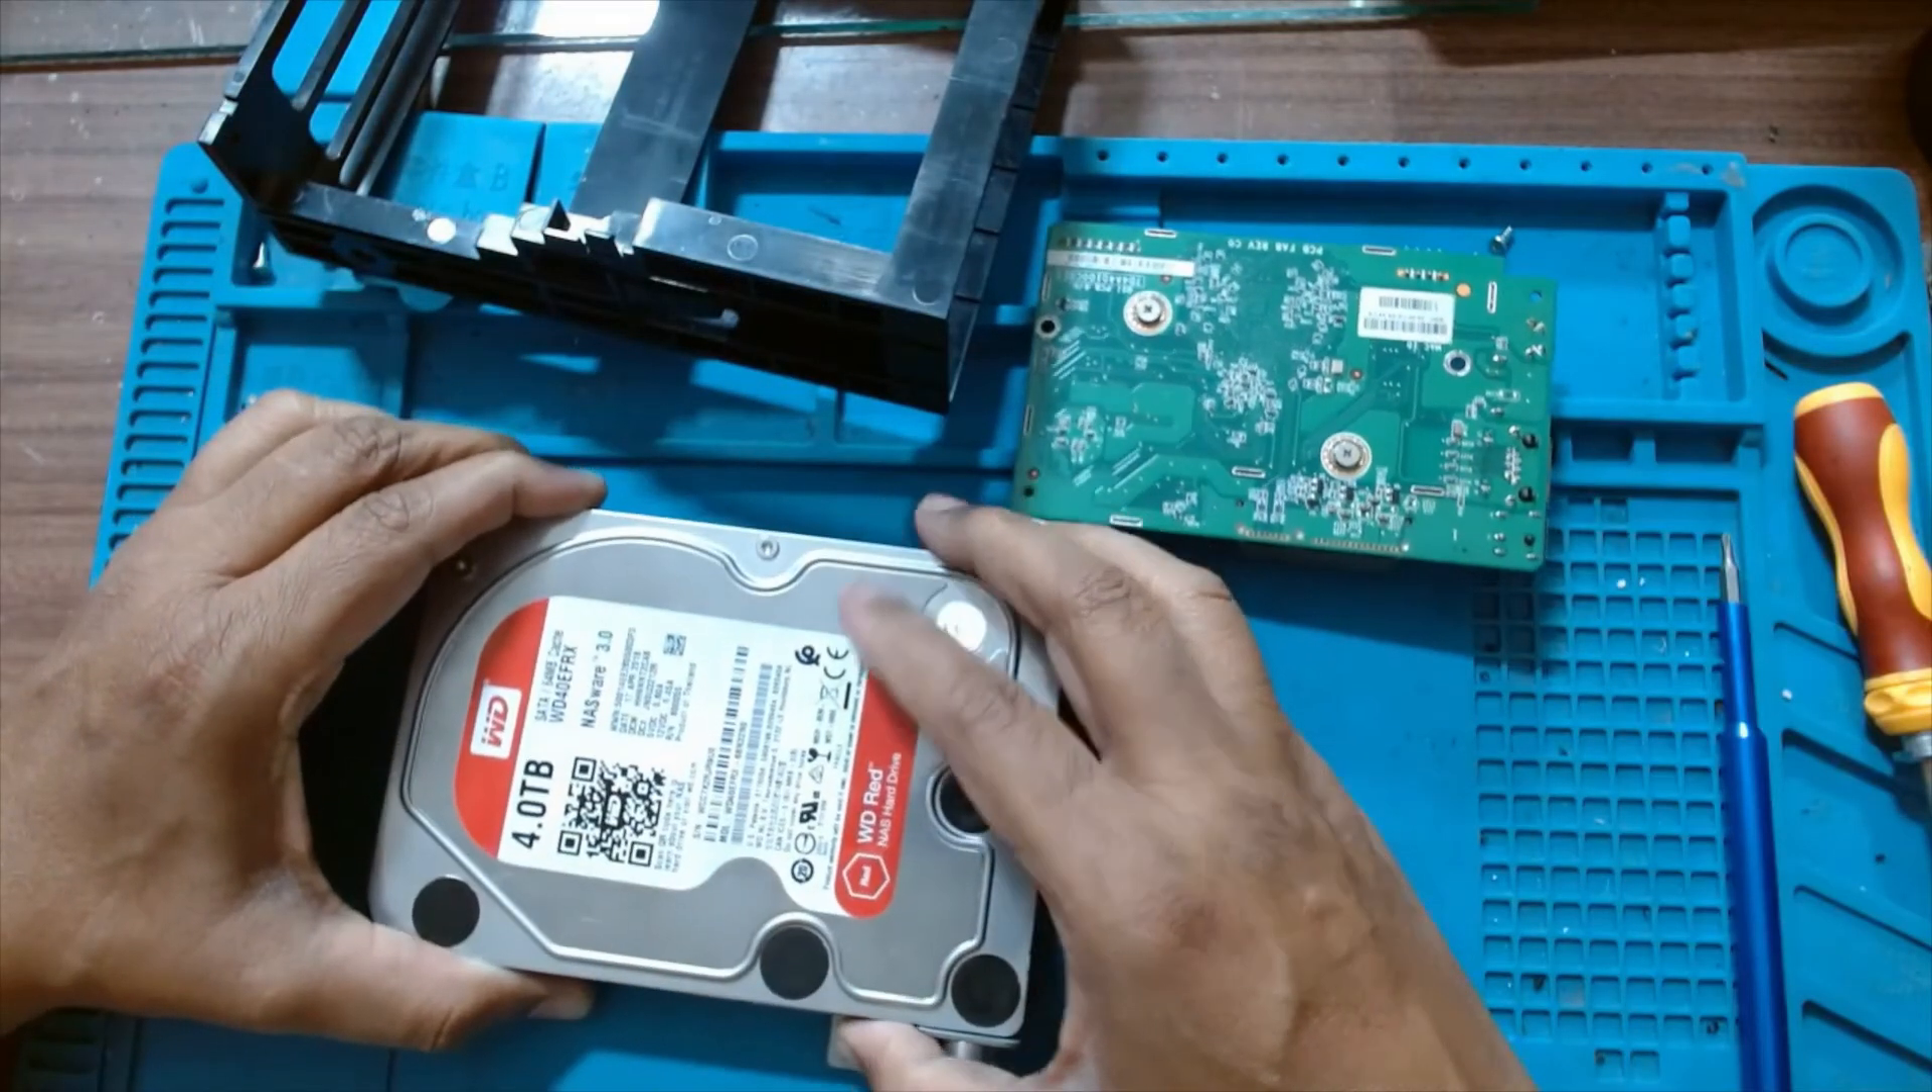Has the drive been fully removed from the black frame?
Yes.